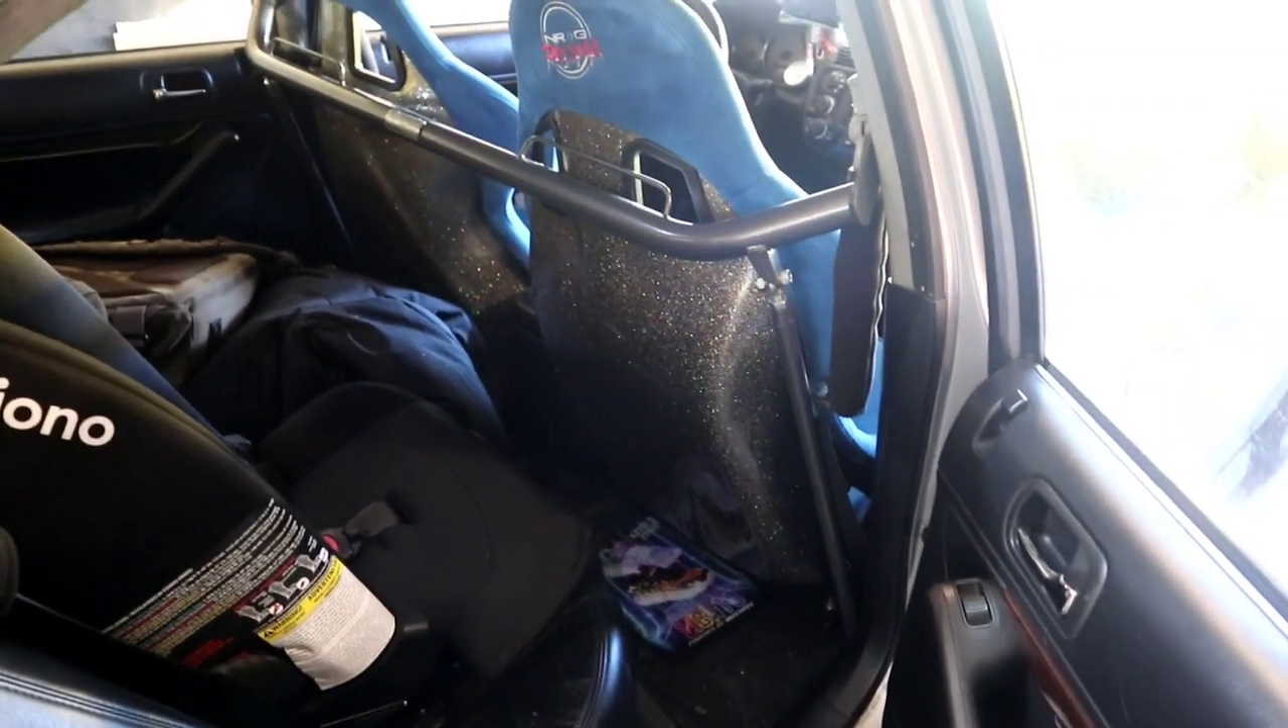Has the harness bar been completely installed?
Yes.